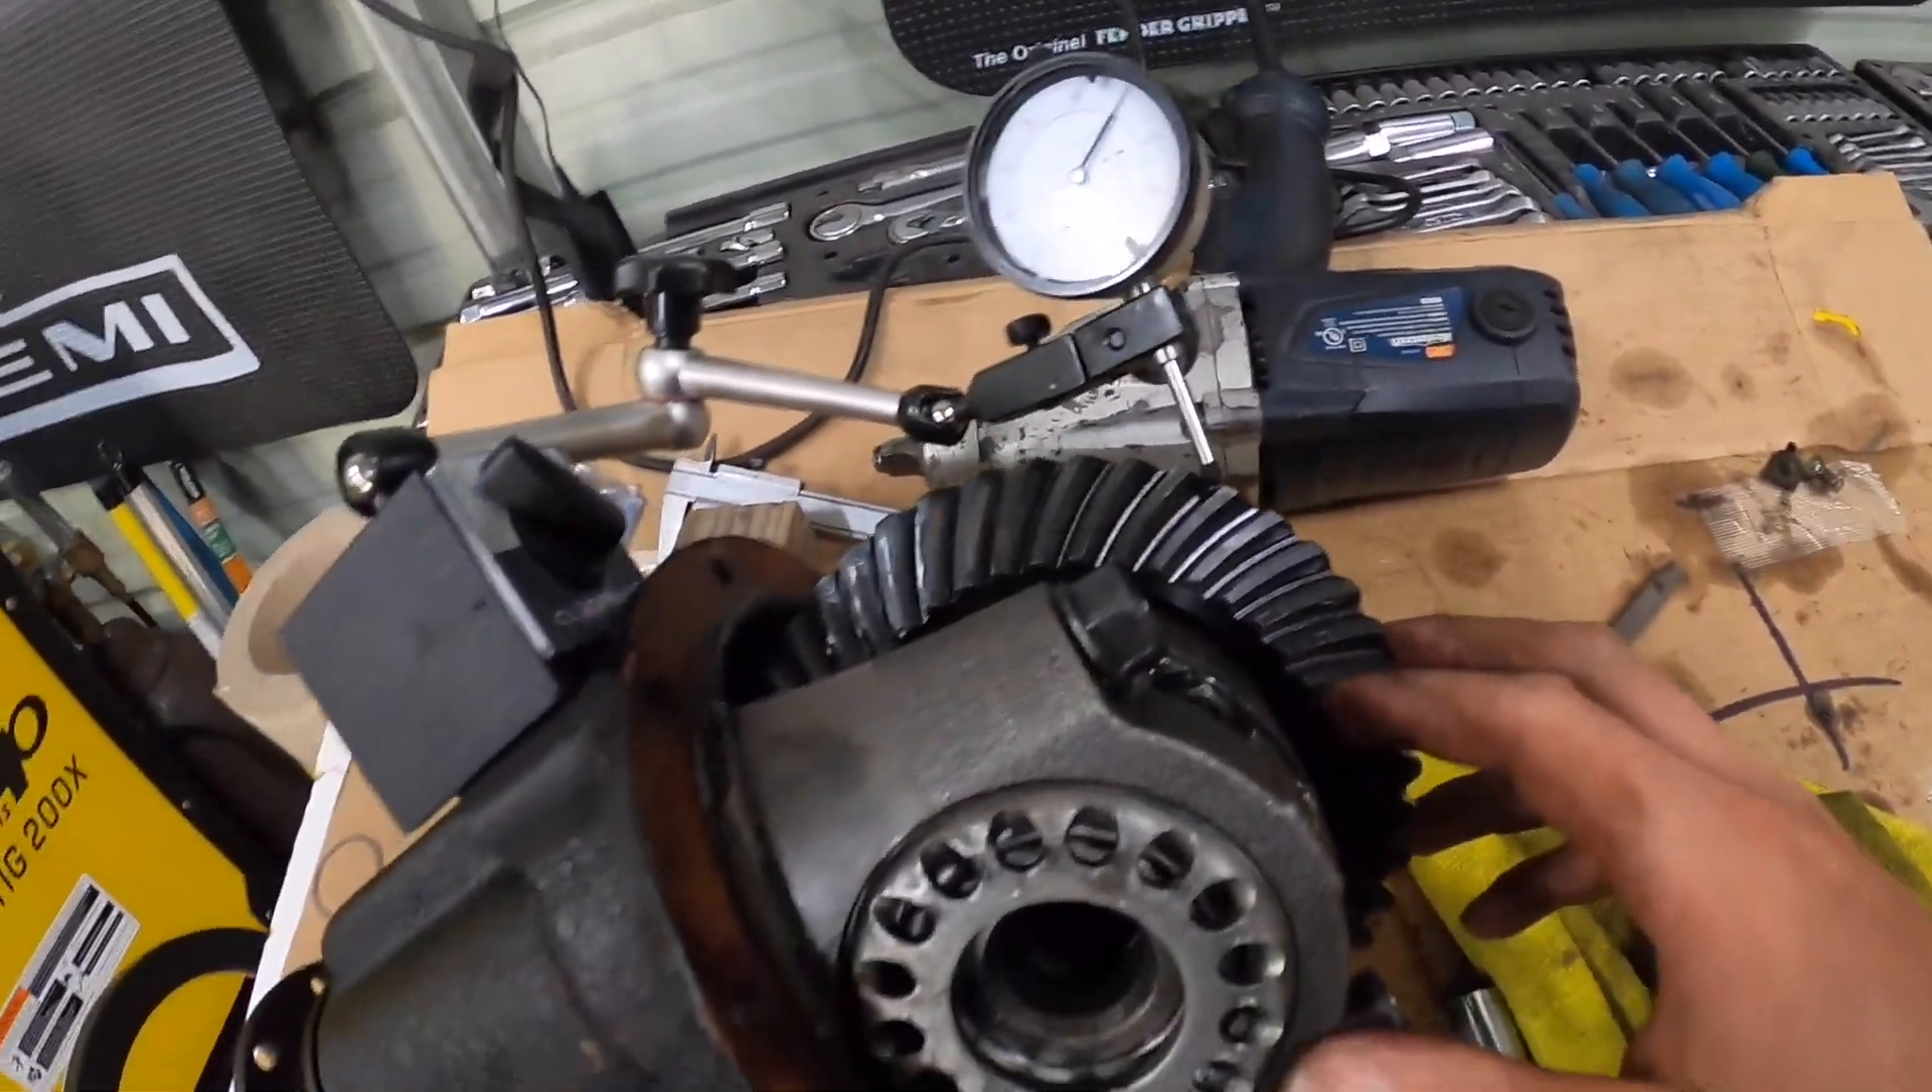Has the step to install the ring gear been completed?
Yes.